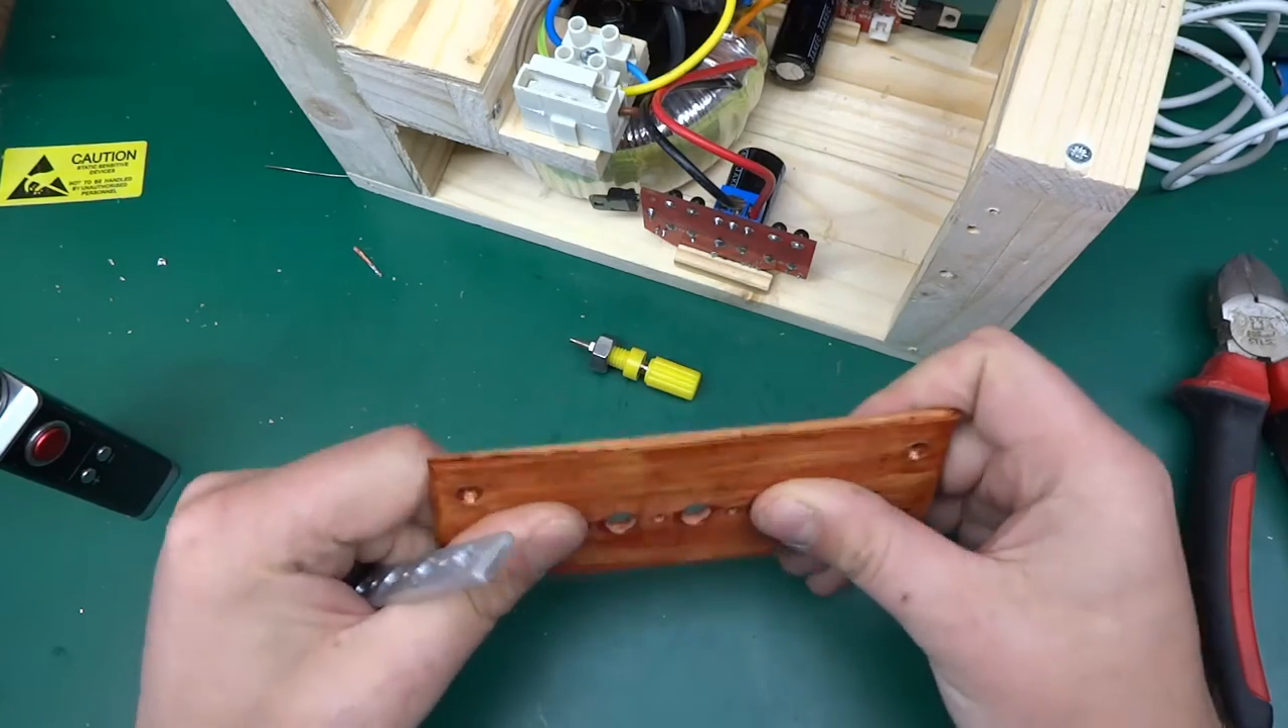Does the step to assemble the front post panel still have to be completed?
Yes.